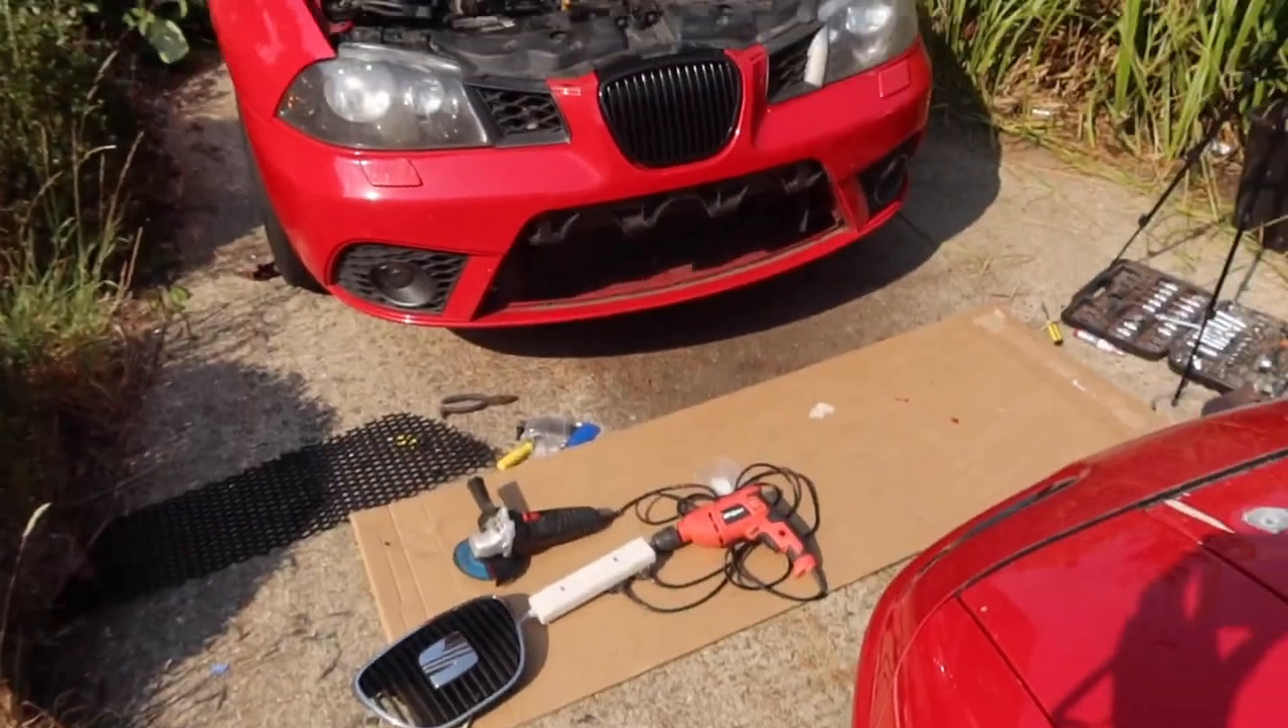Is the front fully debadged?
Yes.